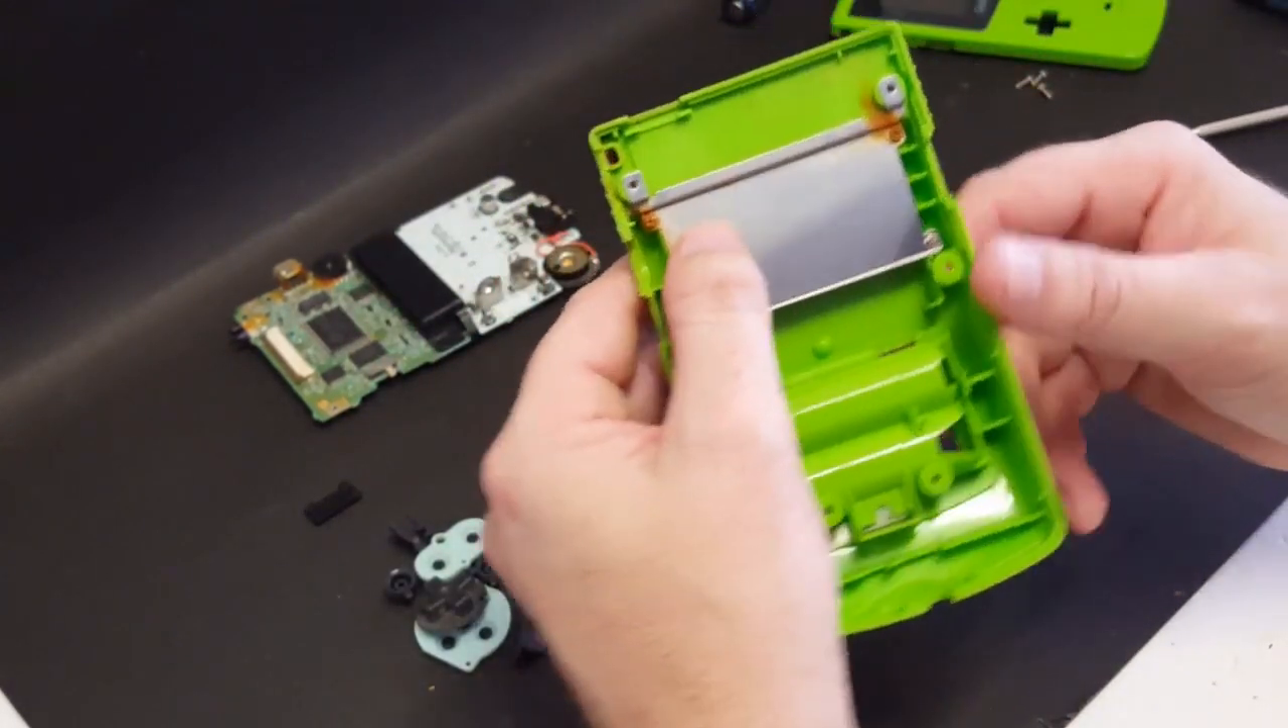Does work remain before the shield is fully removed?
Yes.